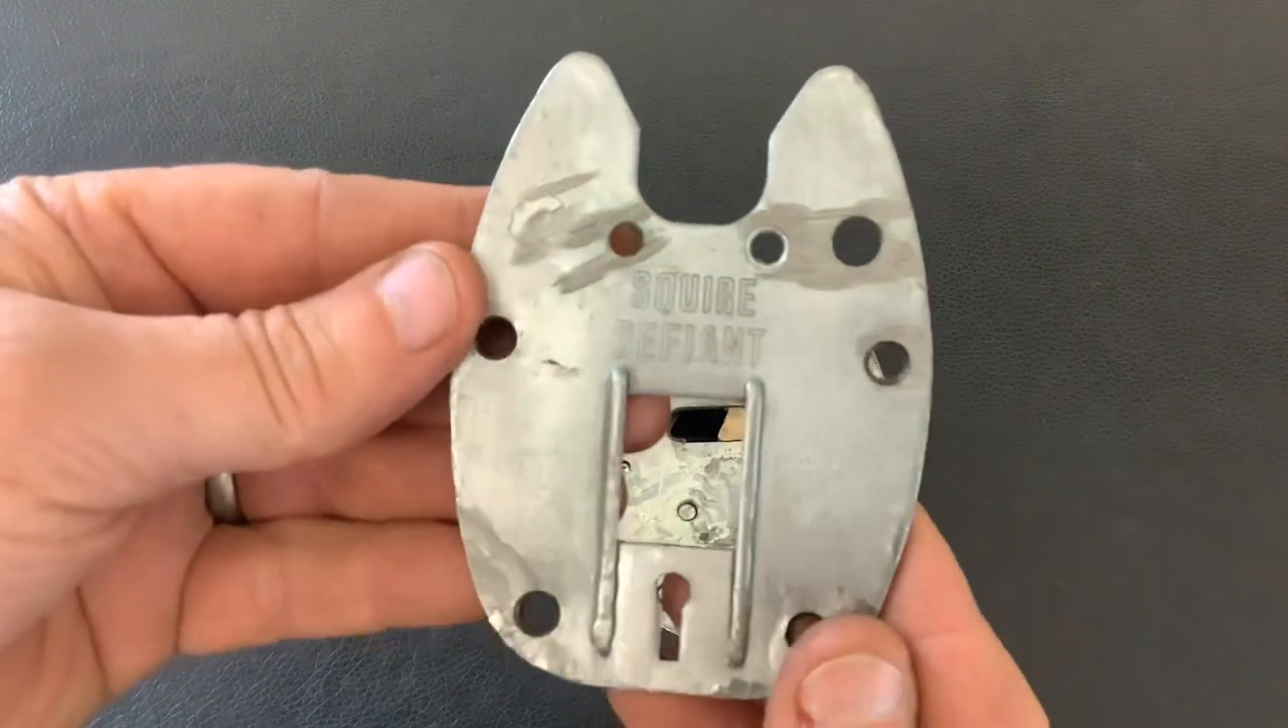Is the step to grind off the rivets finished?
Yes.